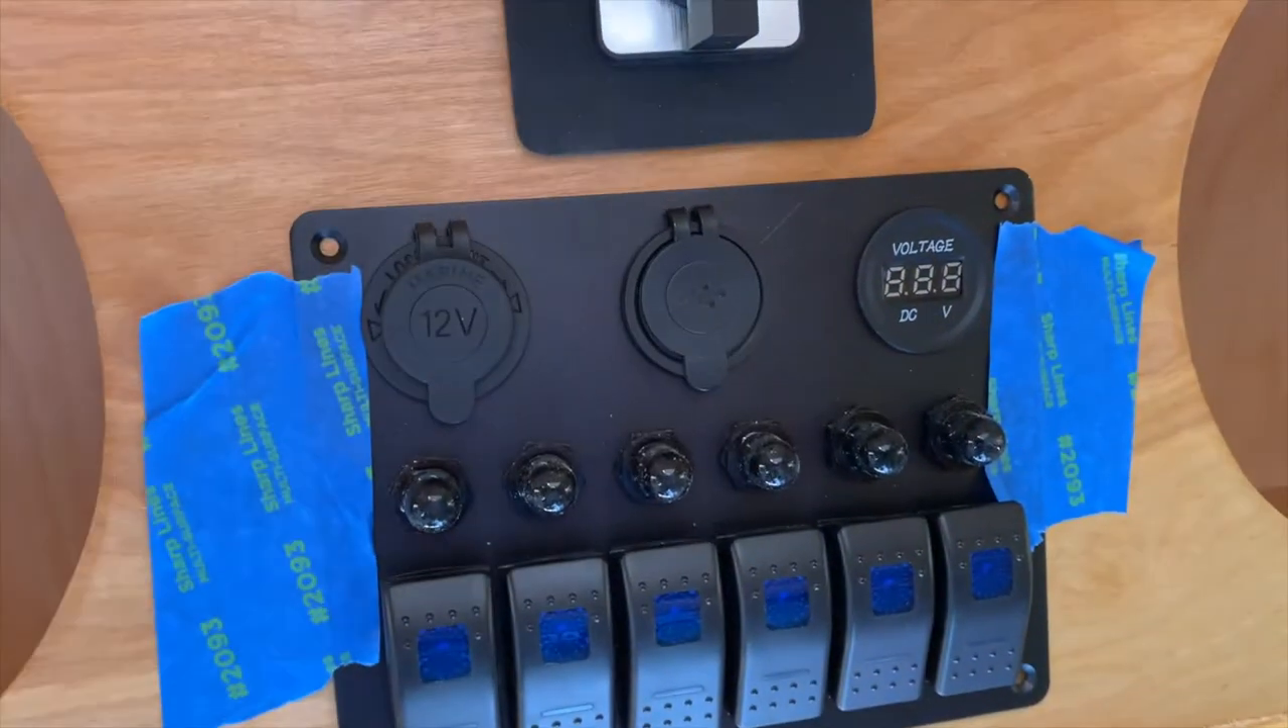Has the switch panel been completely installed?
No.